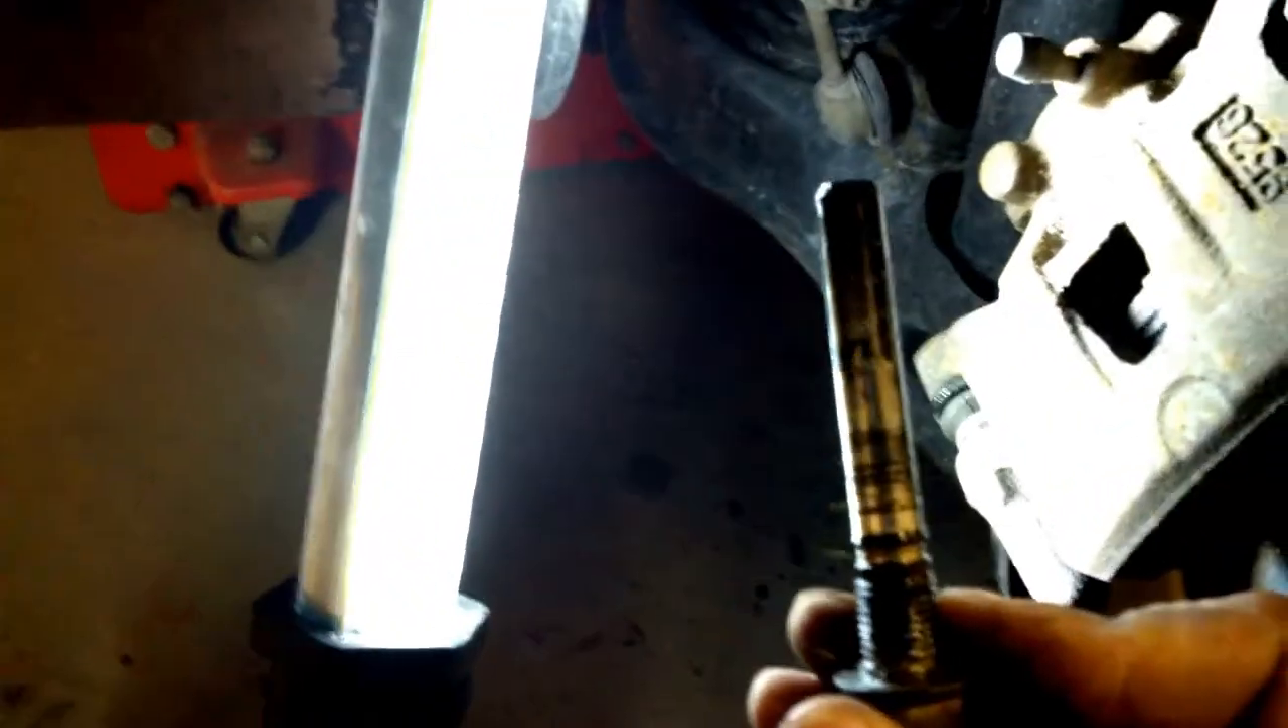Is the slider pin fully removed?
Yes.